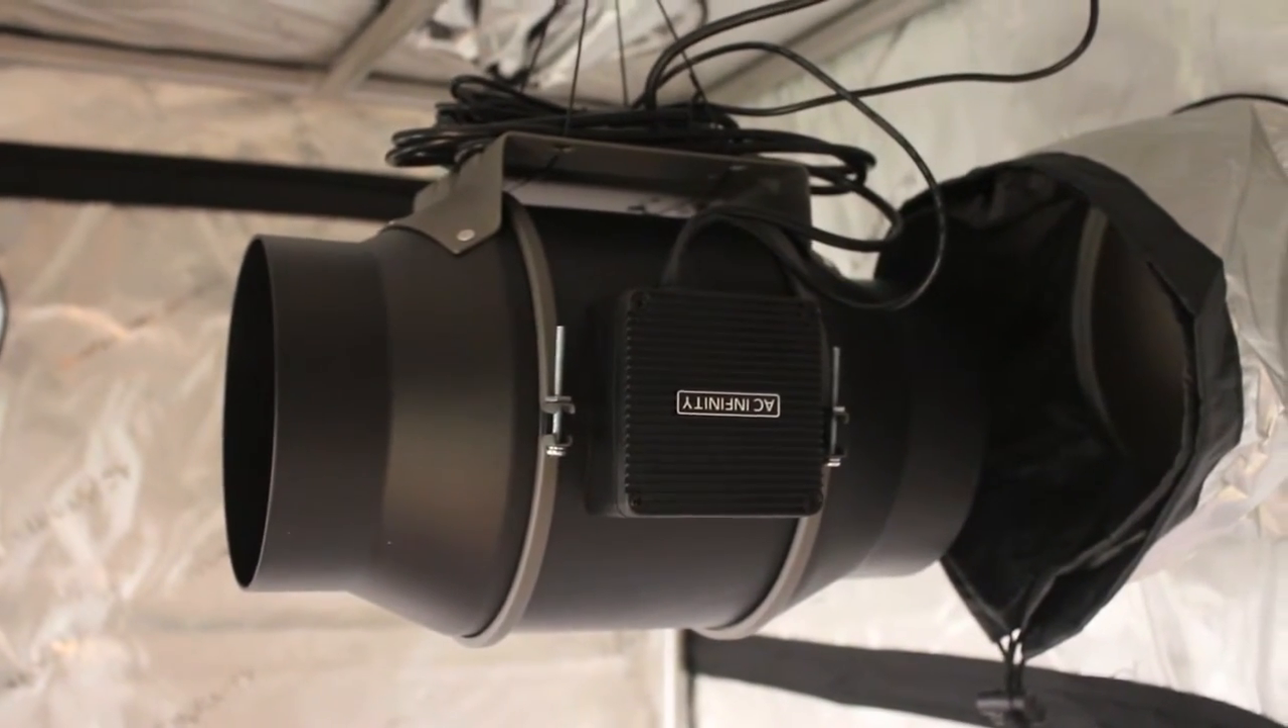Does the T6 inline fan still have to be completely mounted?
No.